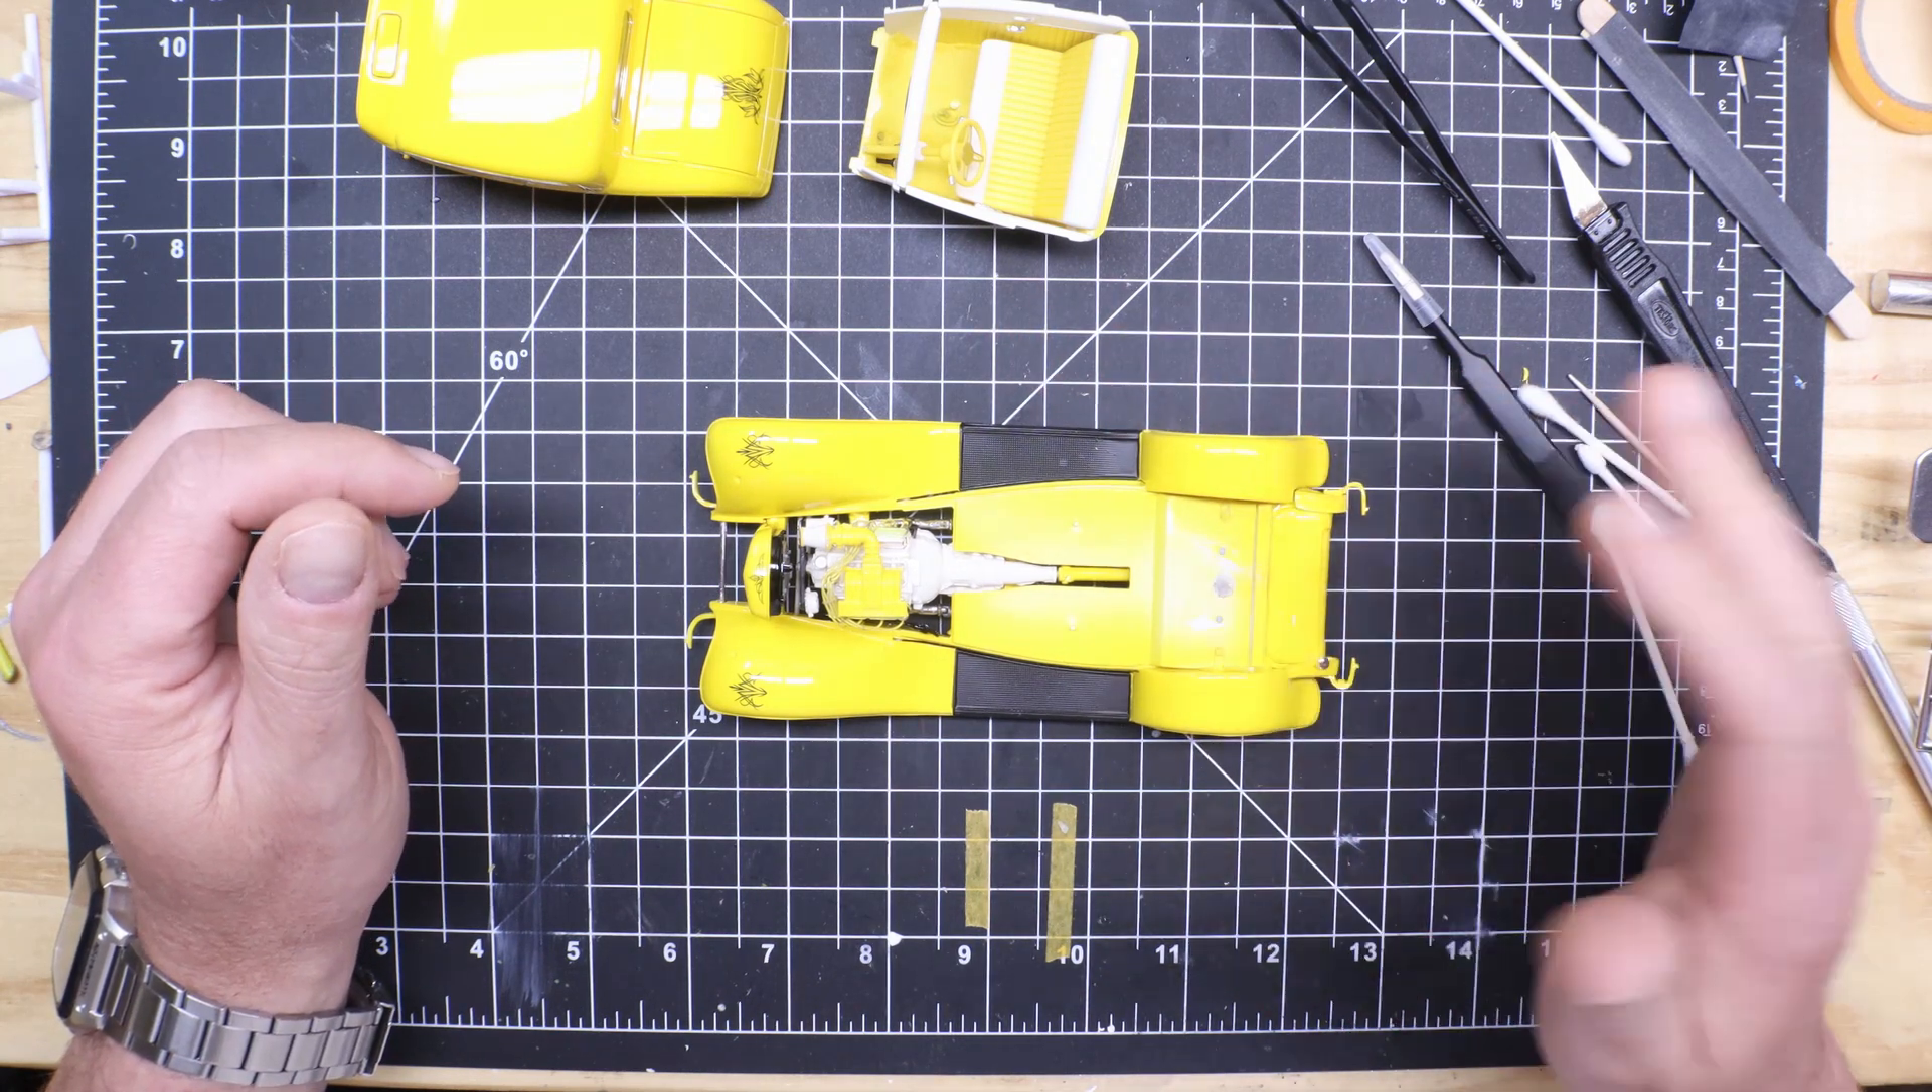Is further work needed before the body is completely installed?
Yes.